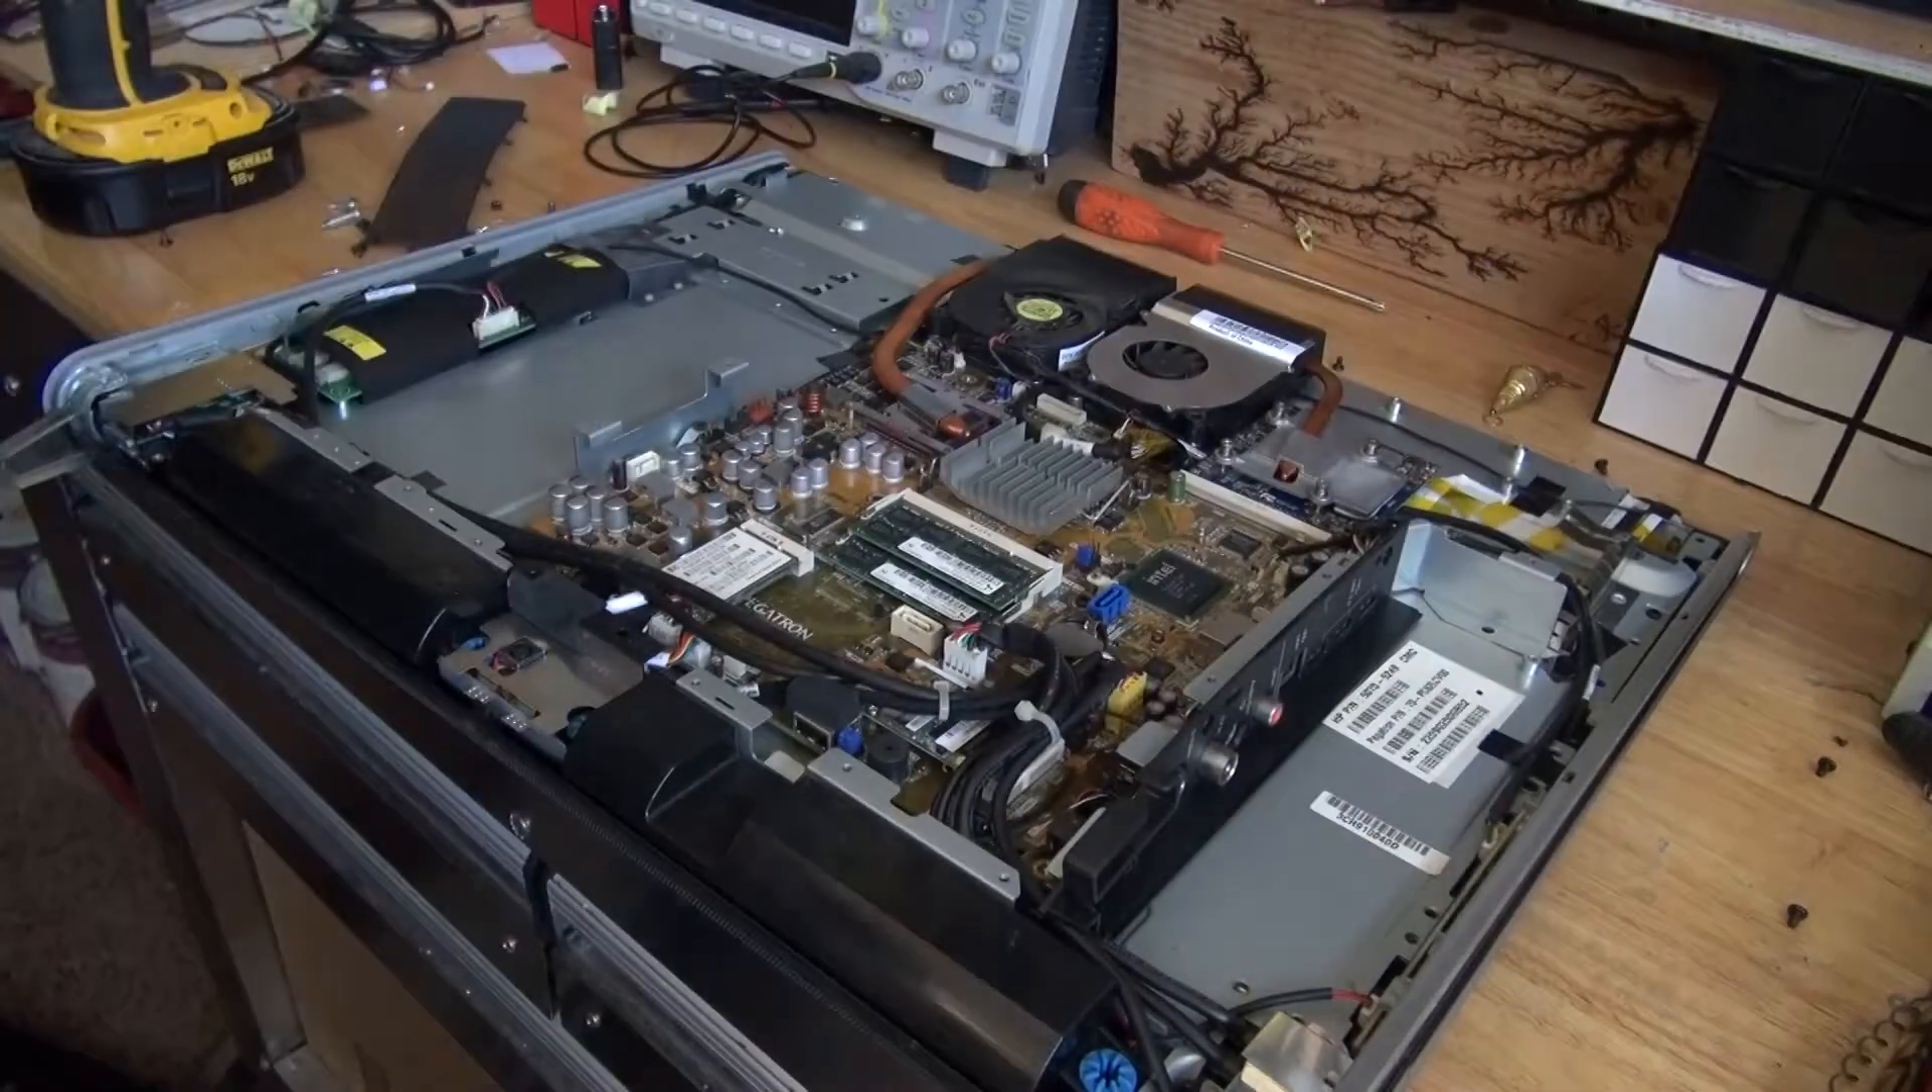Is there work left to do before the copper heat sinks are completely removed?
Yes.